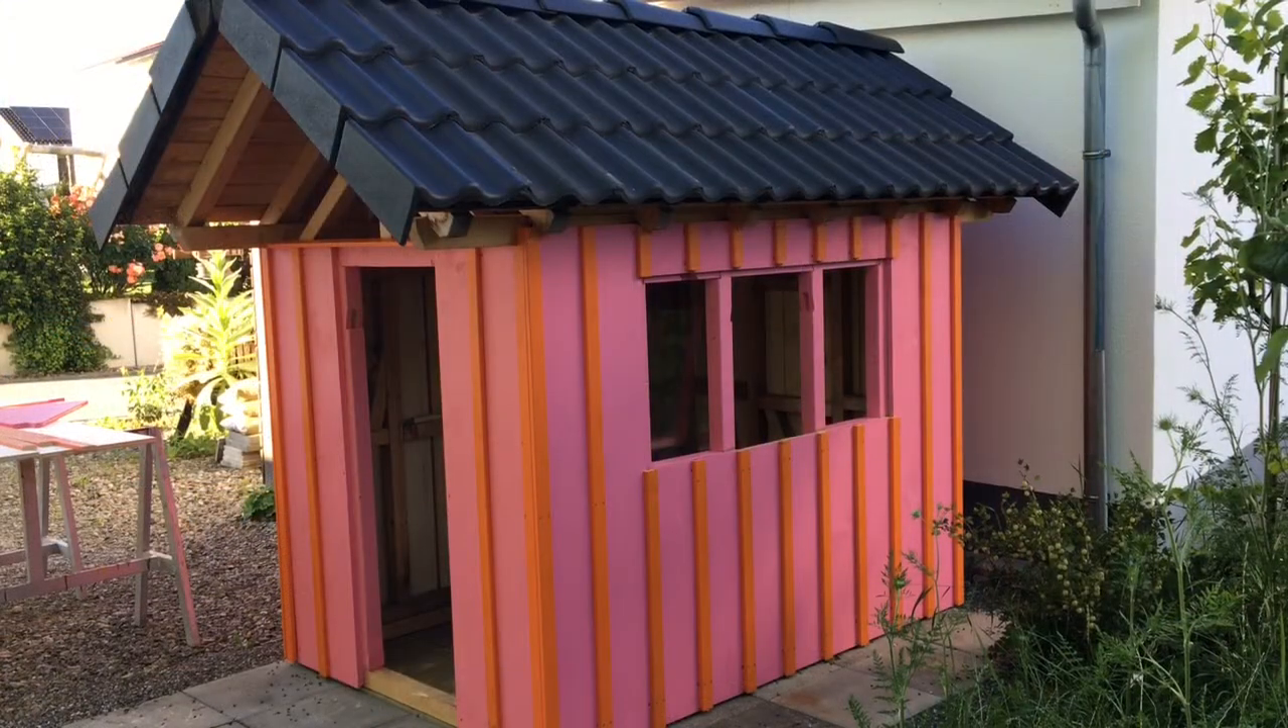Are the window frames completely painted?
Yes.